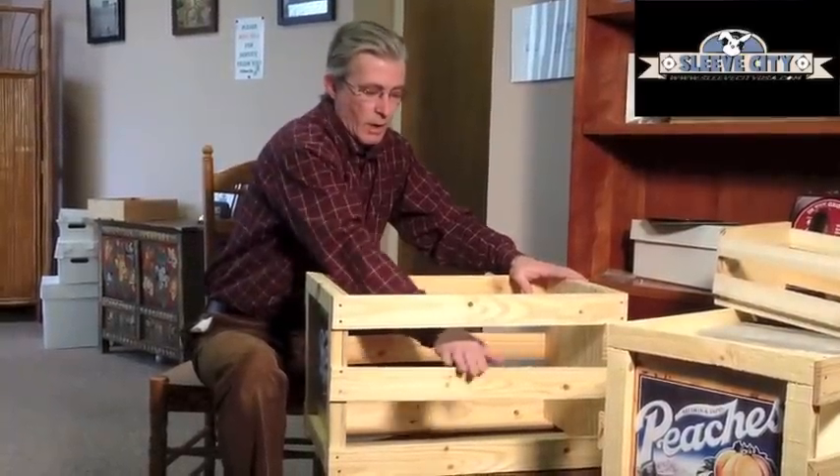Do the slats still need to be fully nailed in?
No.